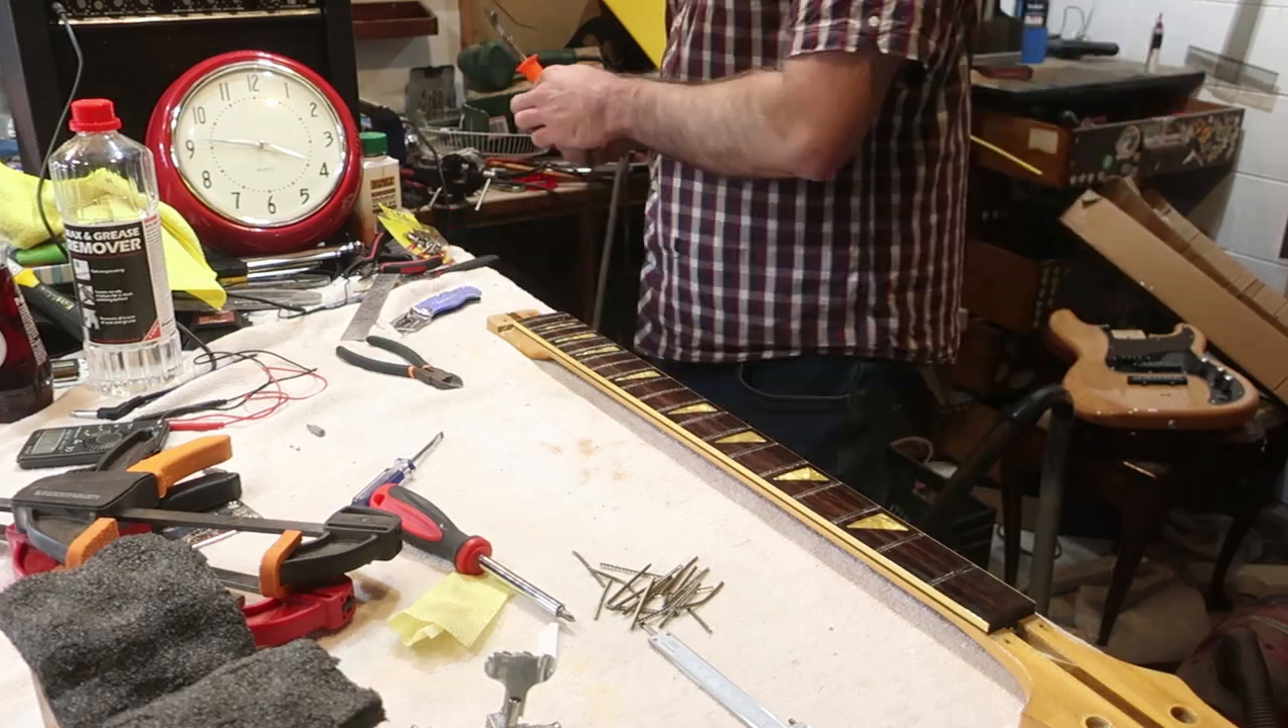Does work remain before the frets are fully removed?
No.